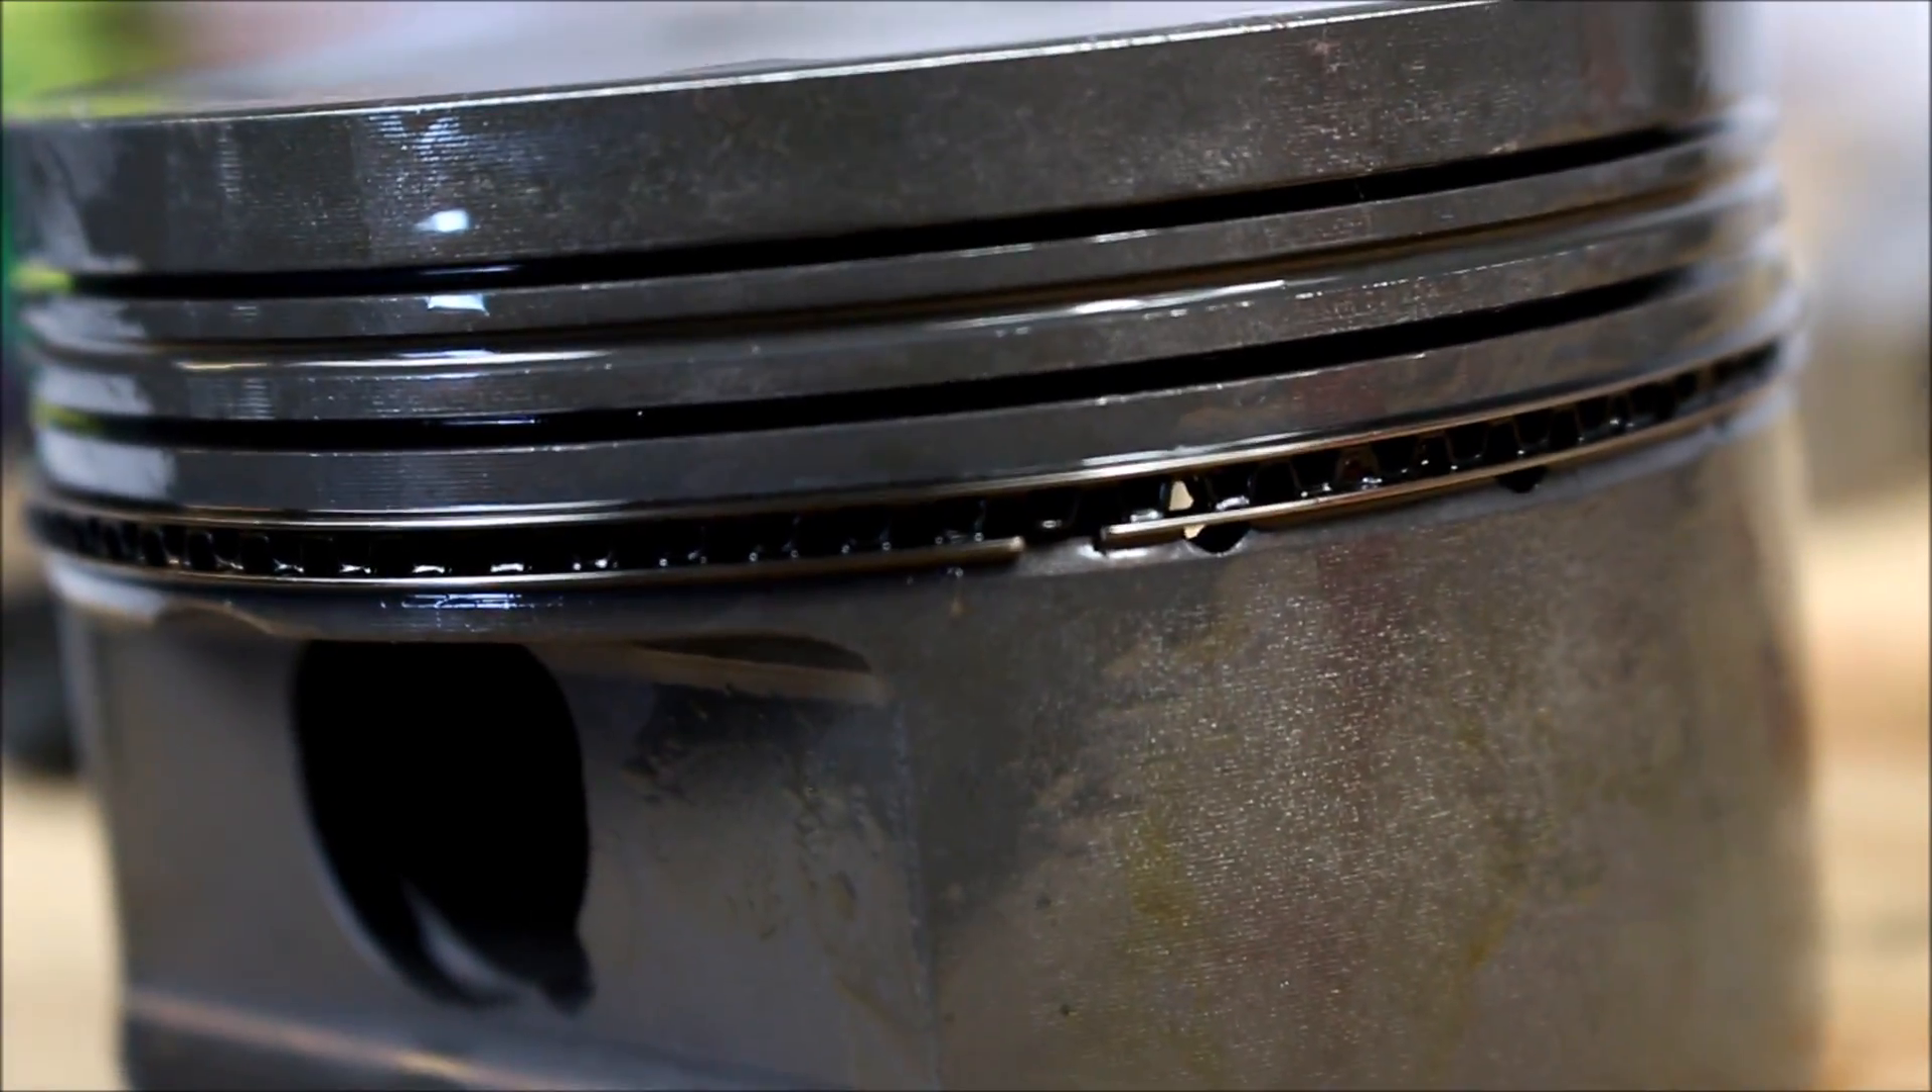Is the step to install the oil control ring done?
Yes.